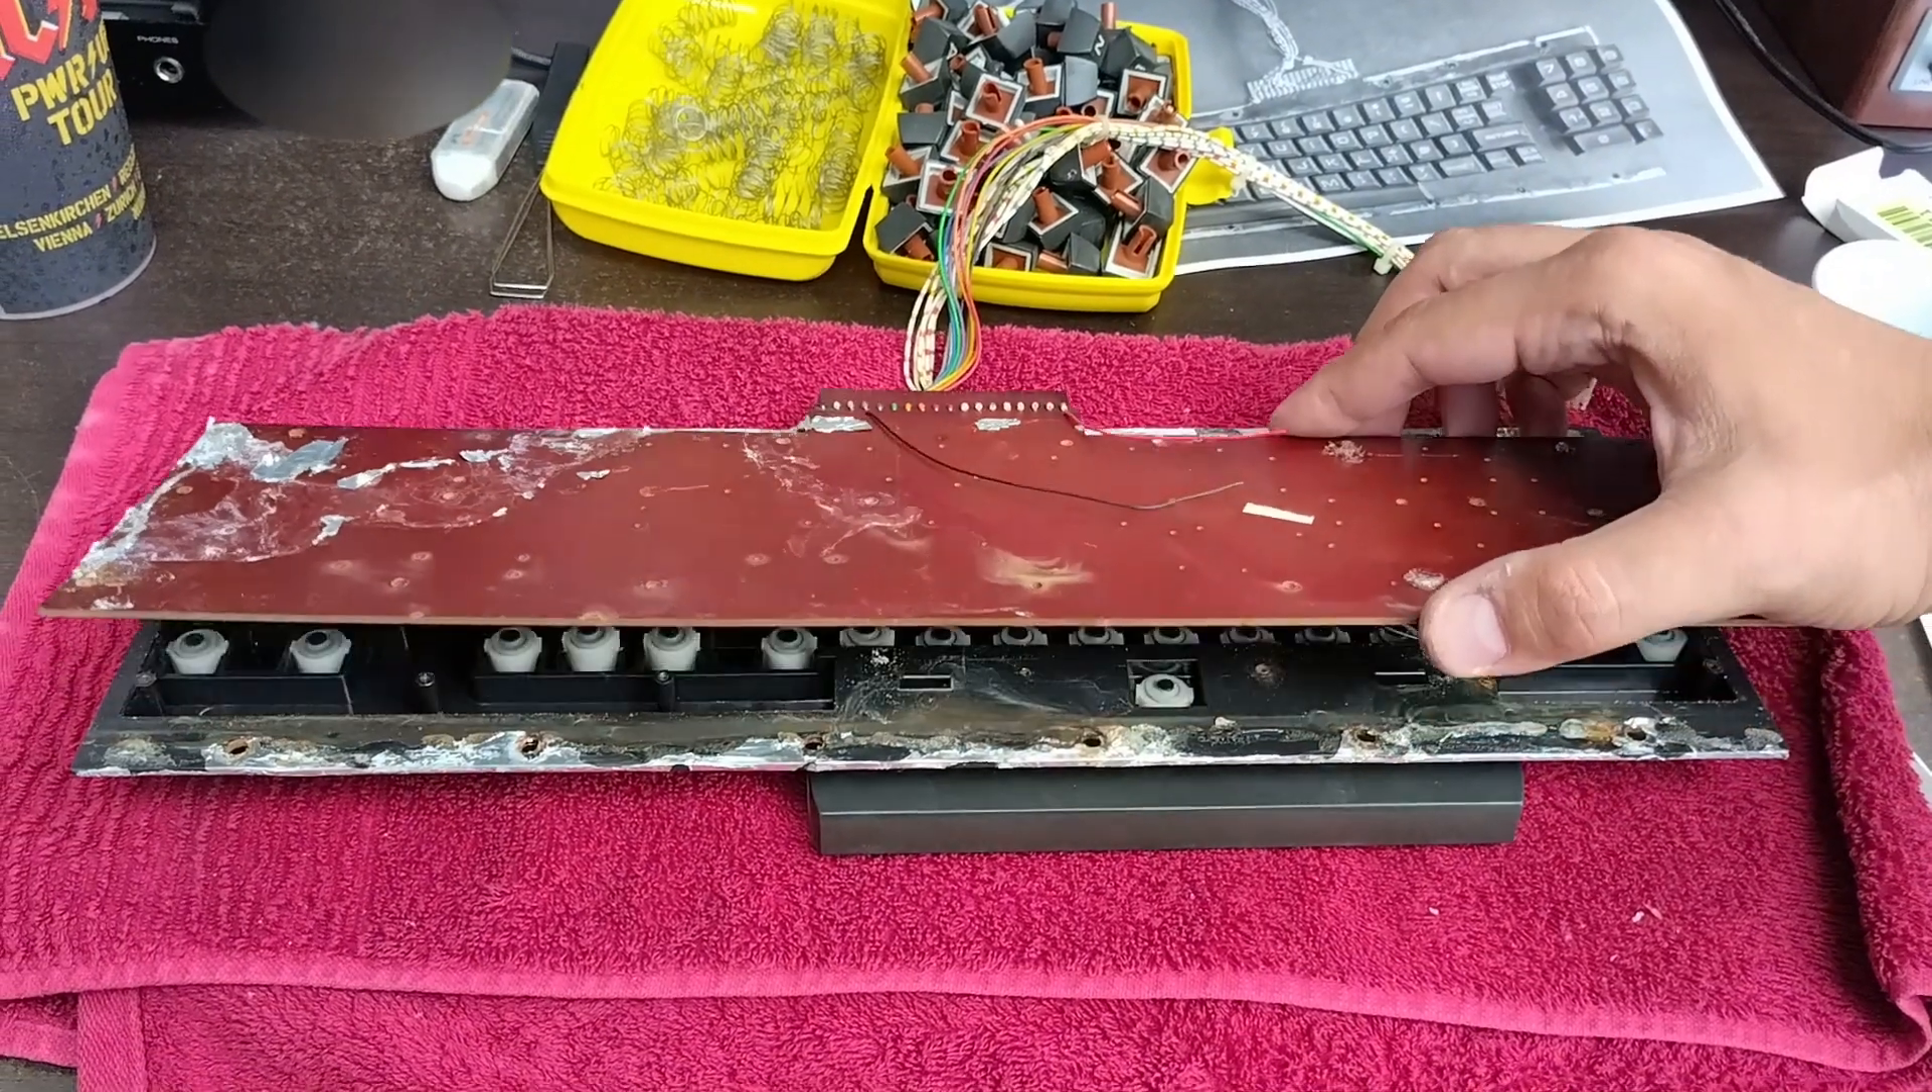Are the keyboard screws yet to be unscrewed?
No.